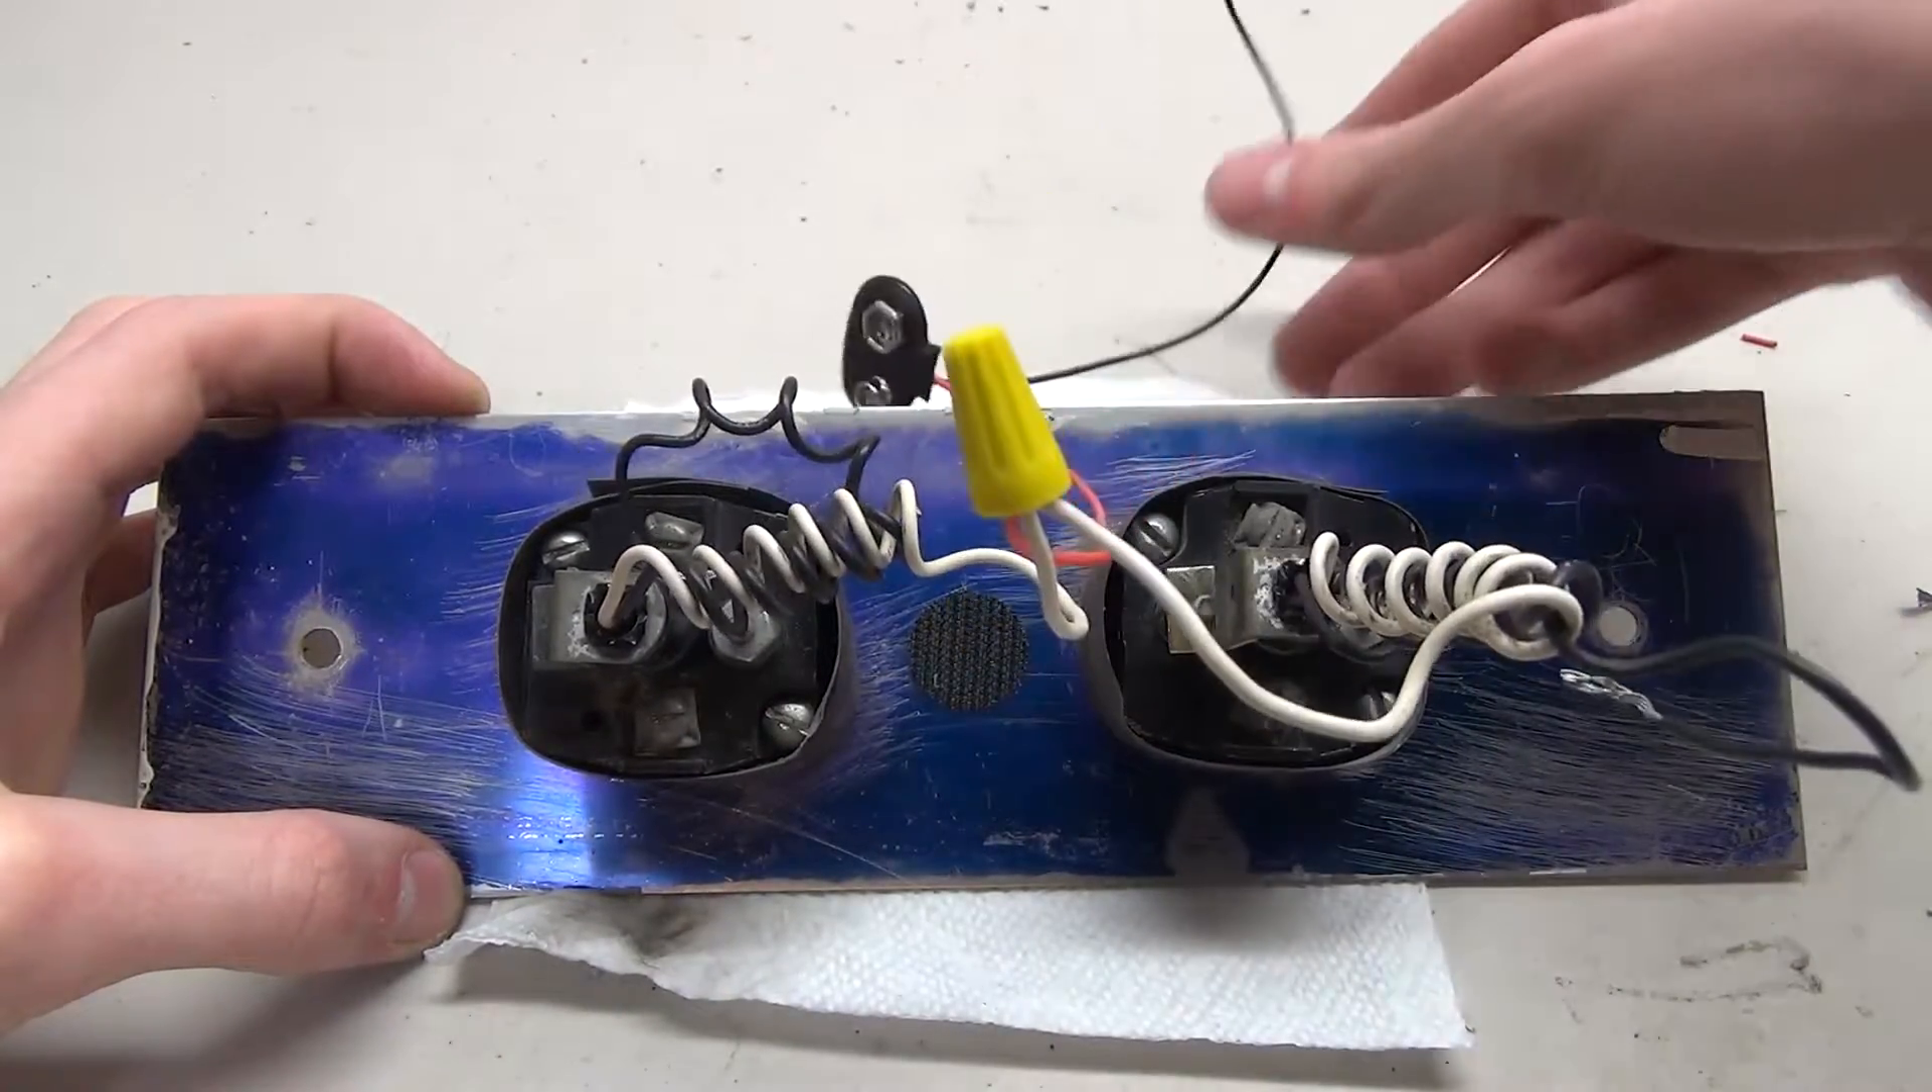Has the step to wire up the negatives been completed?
No.